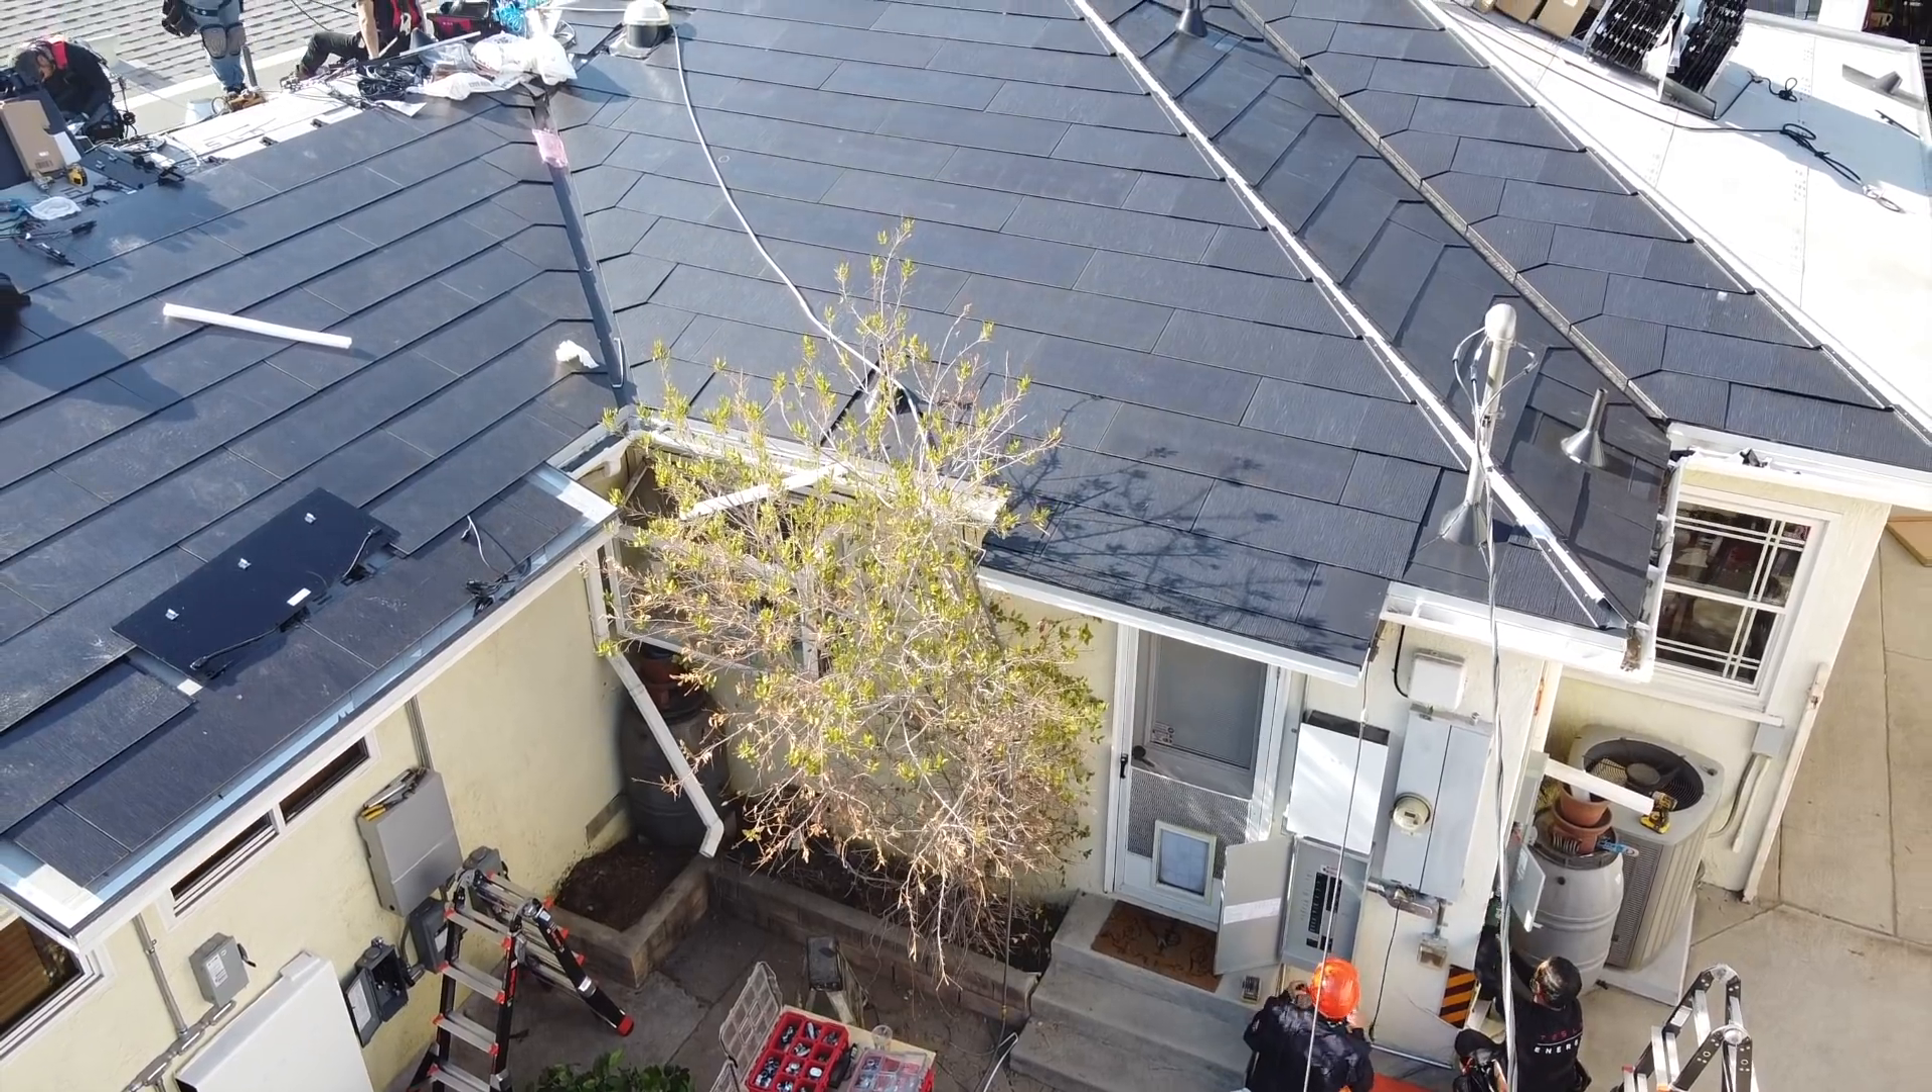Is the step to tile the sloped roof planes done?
No.